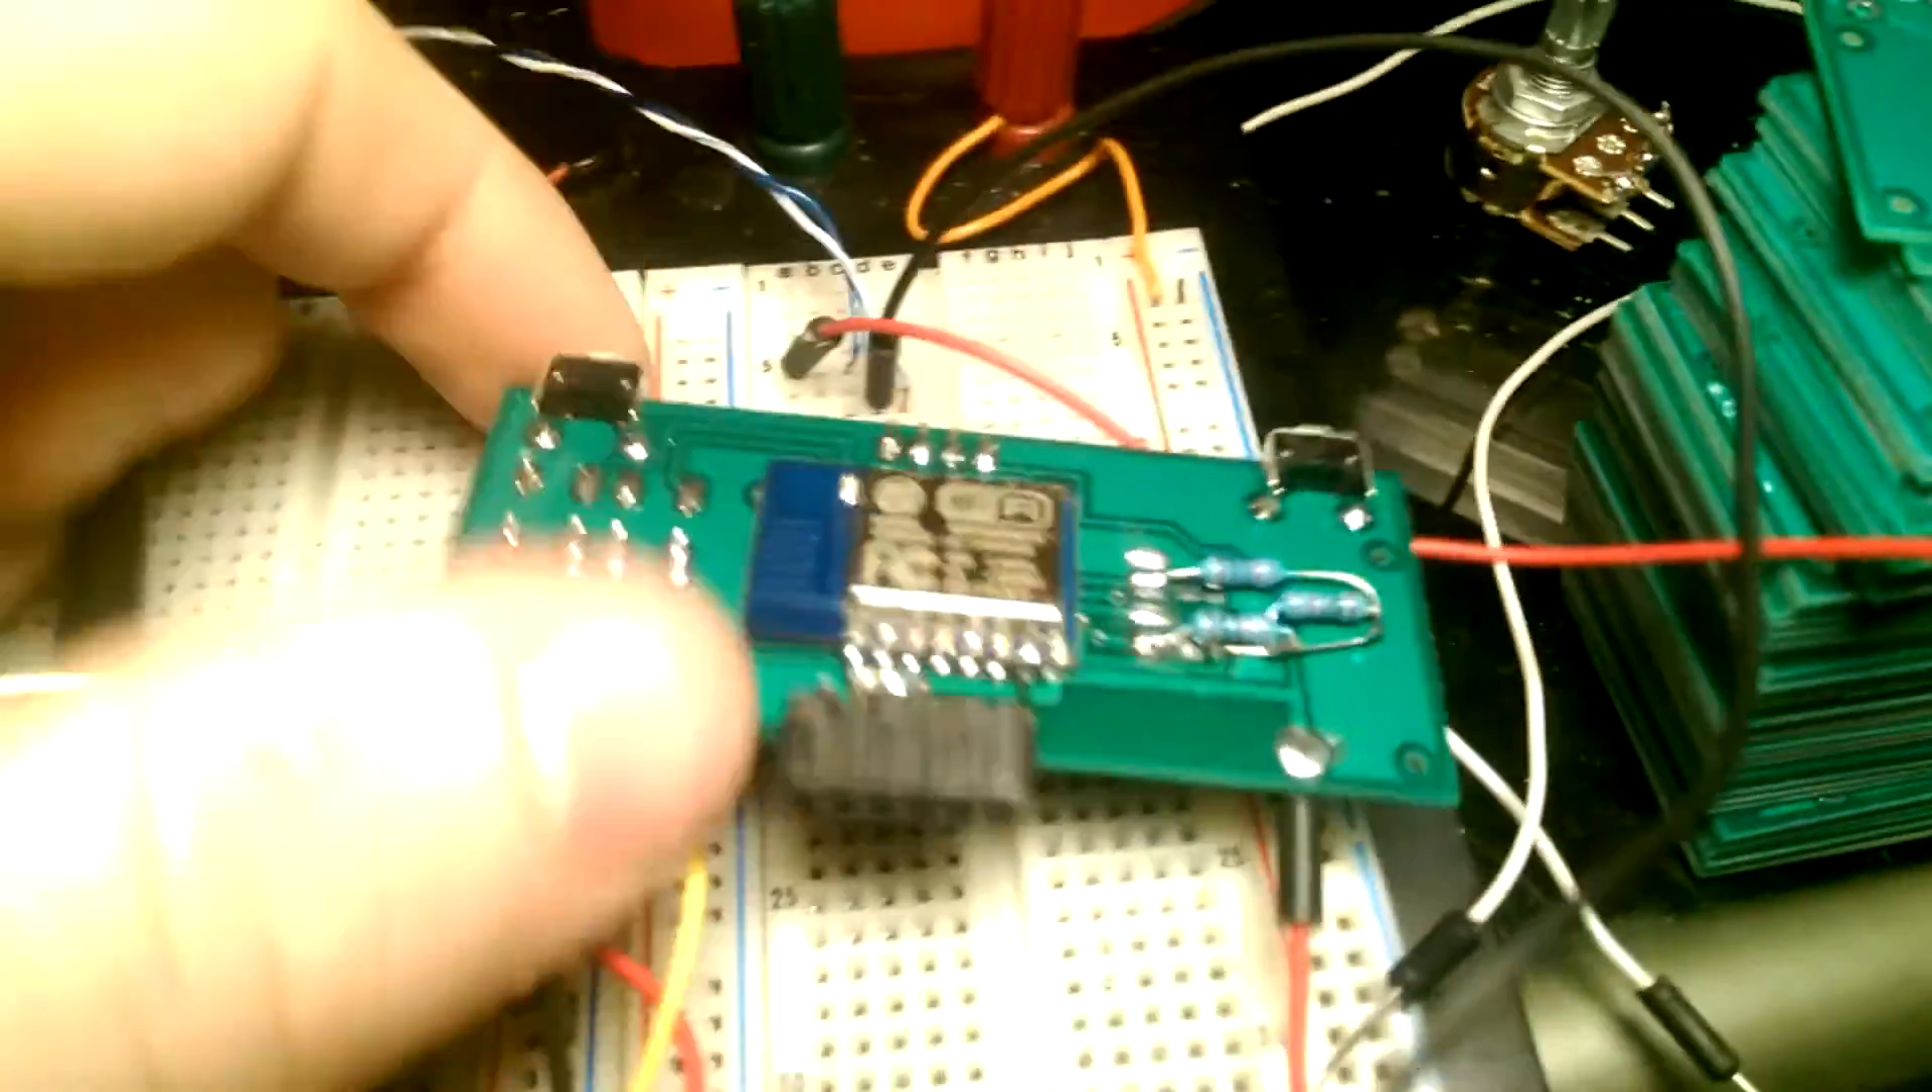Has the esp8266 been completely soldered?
Yes.